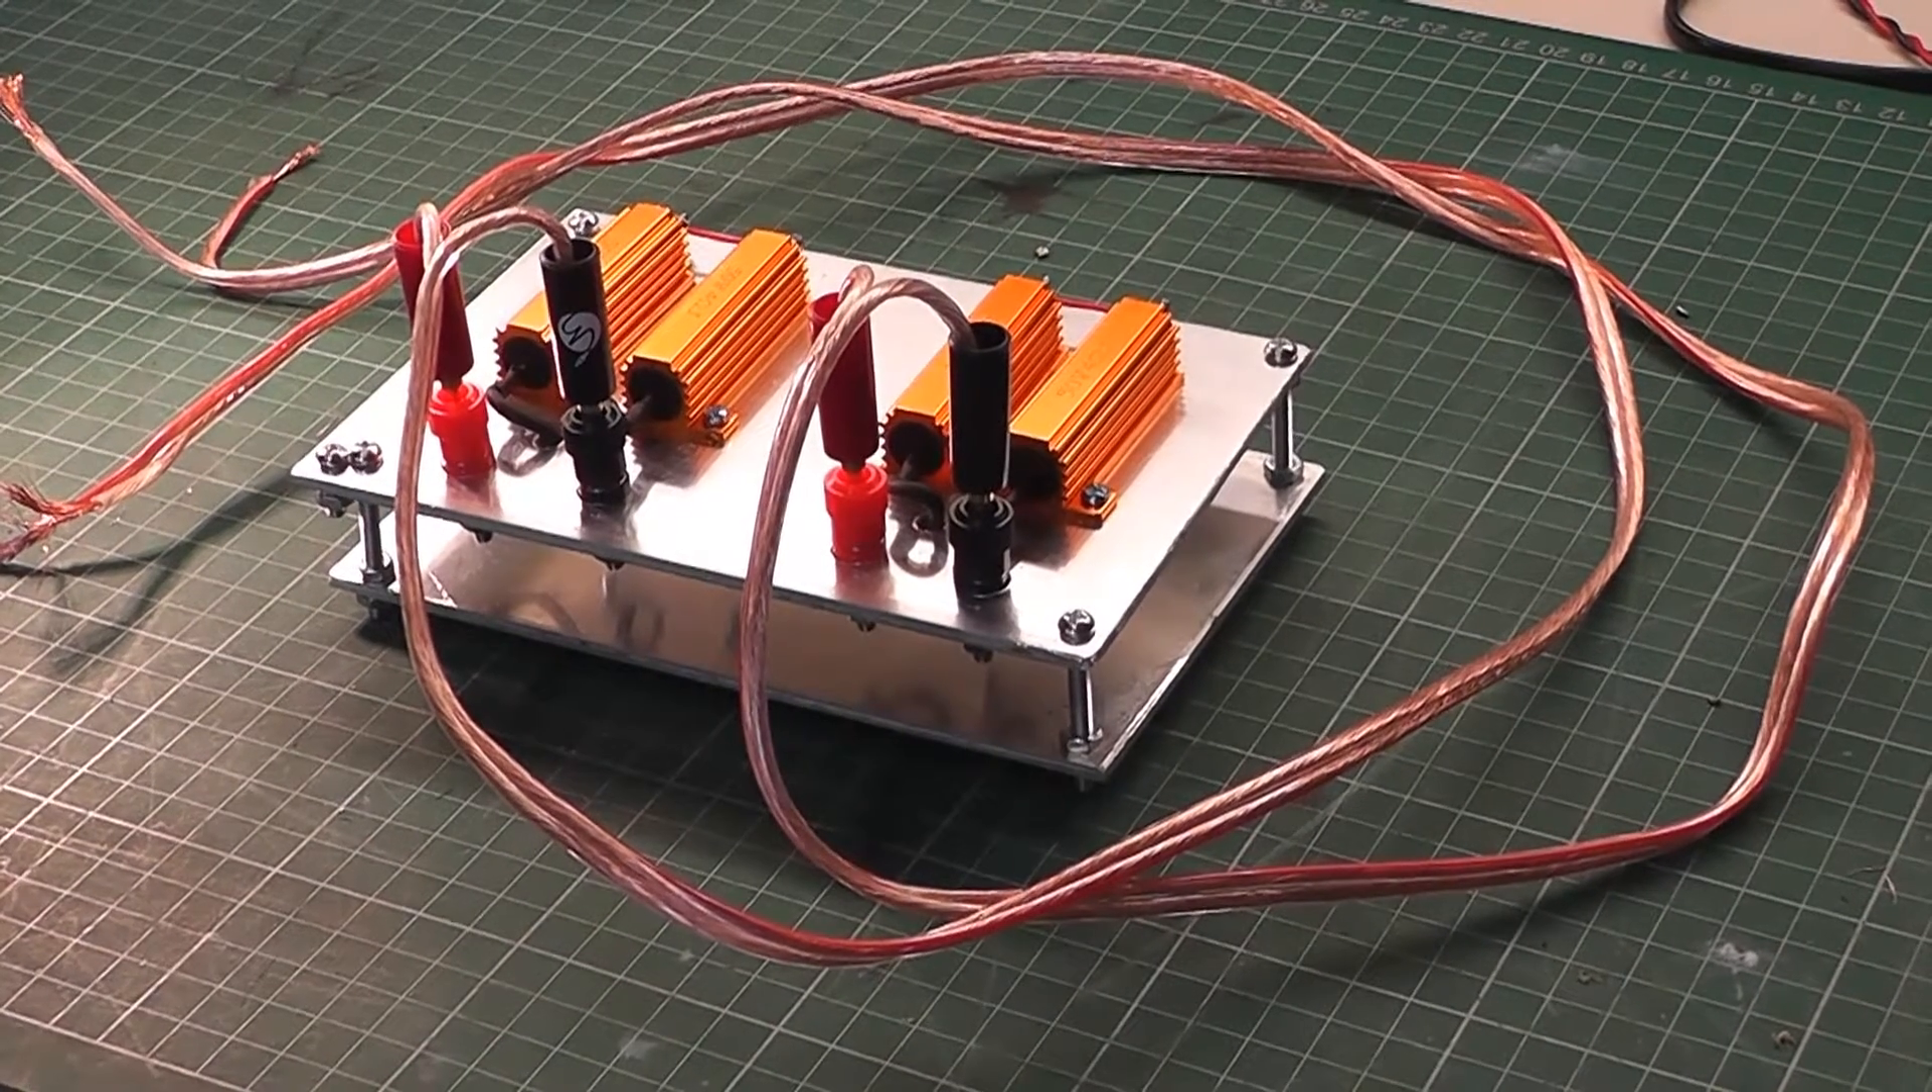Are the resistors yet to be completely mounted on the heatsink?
No.